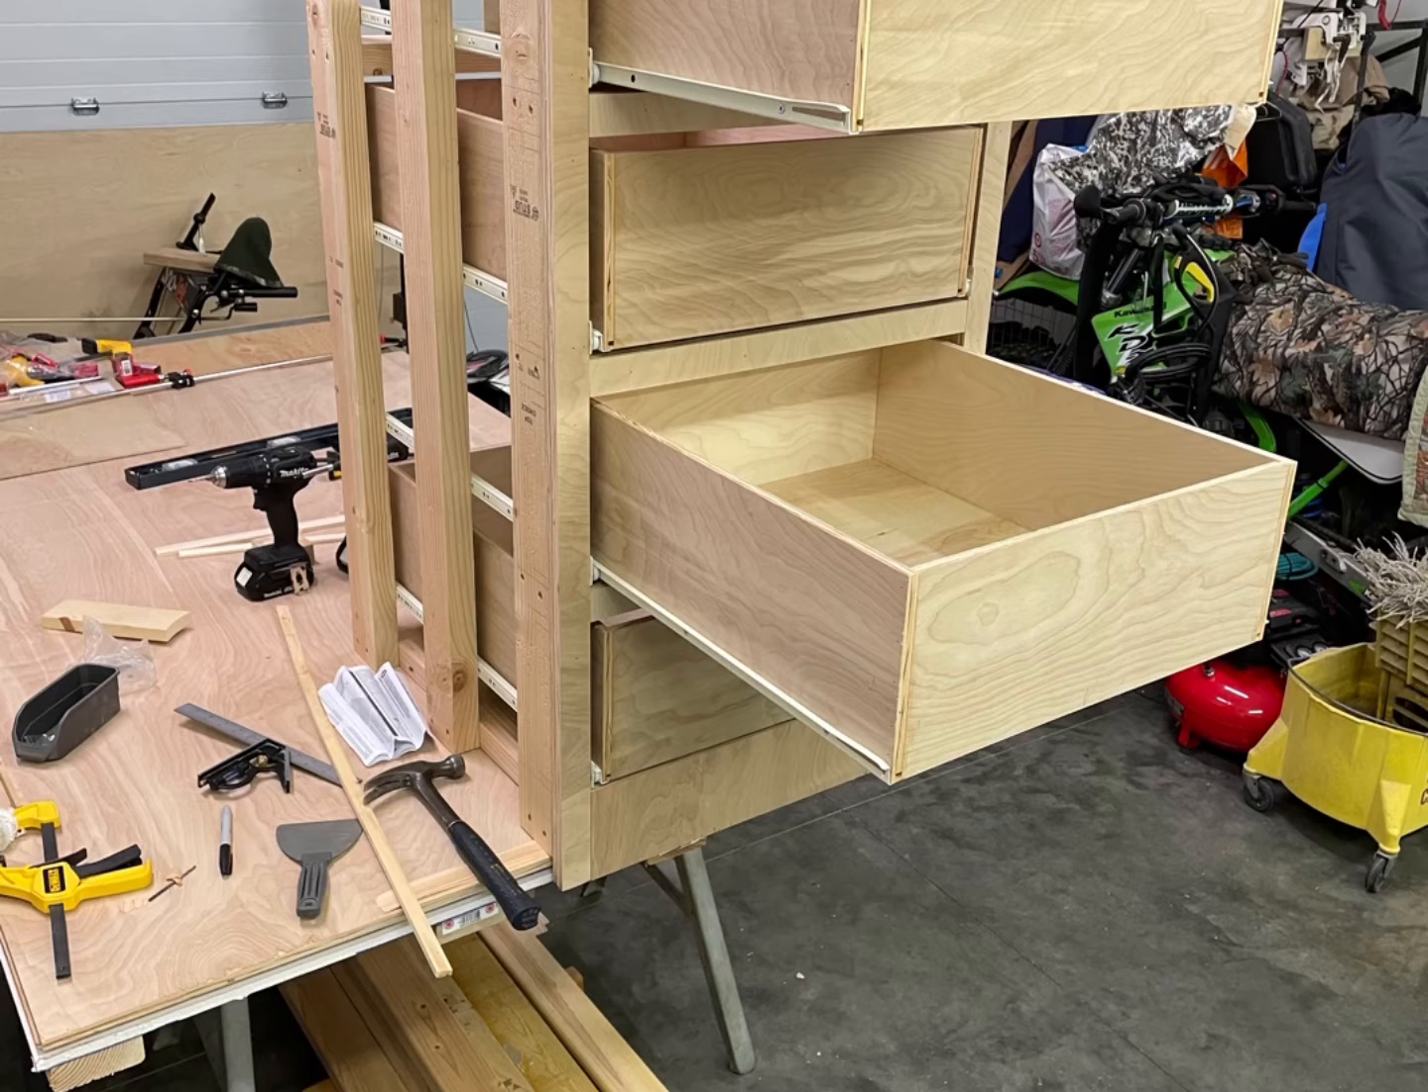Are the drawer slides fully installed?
Yes.